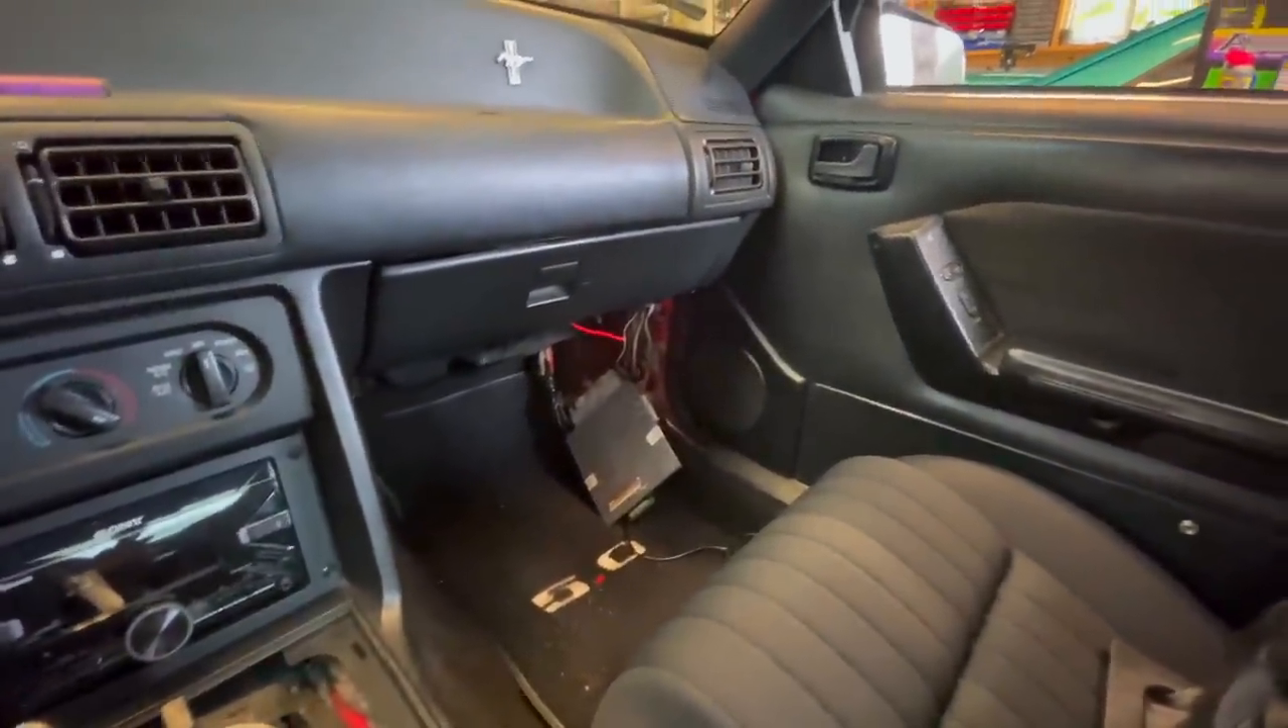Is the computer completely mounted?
No.